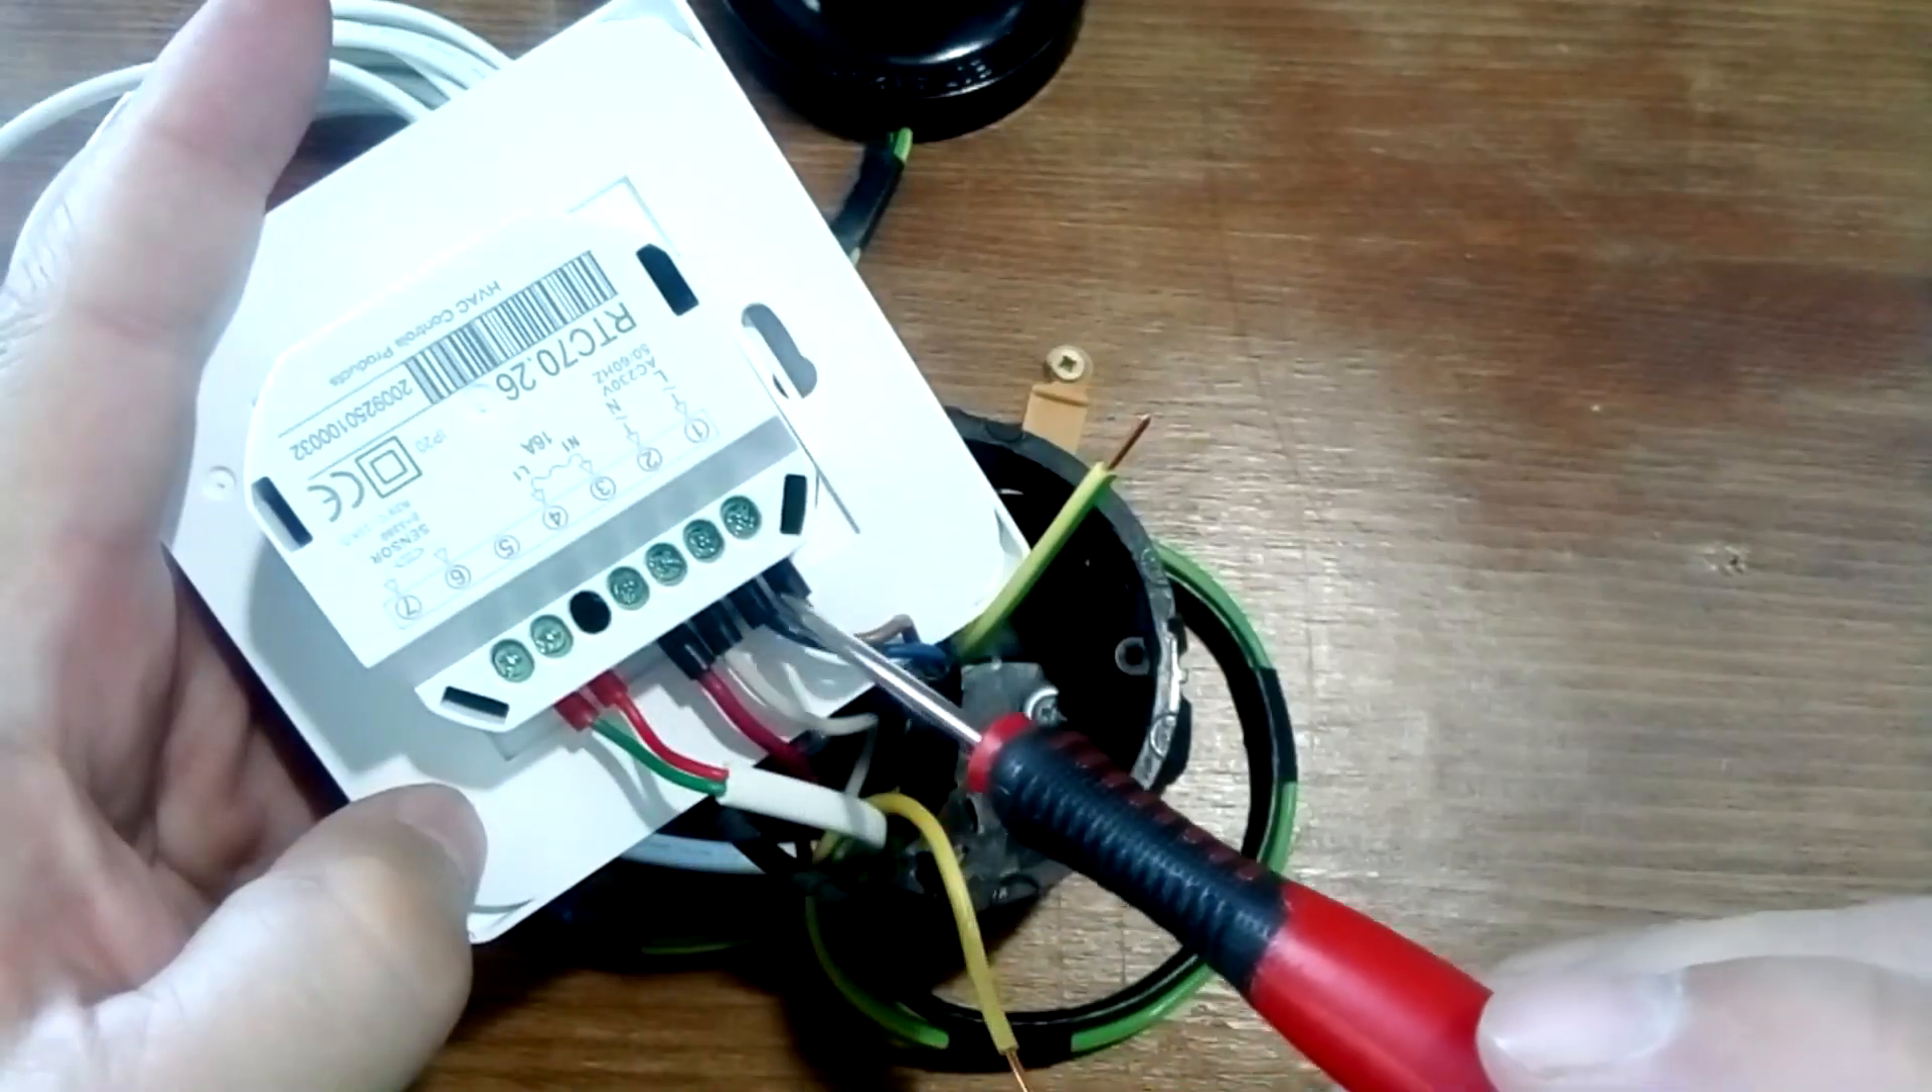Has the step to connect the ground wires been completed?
No.